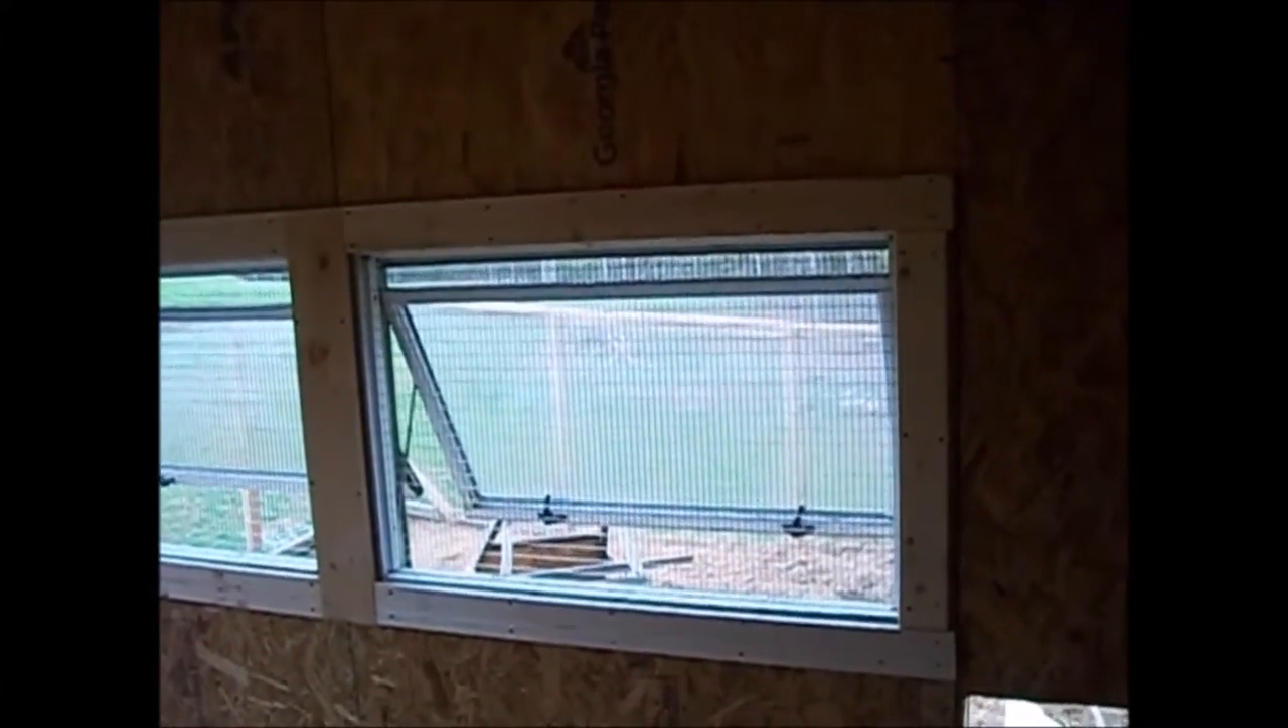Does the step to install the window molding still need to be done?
No.